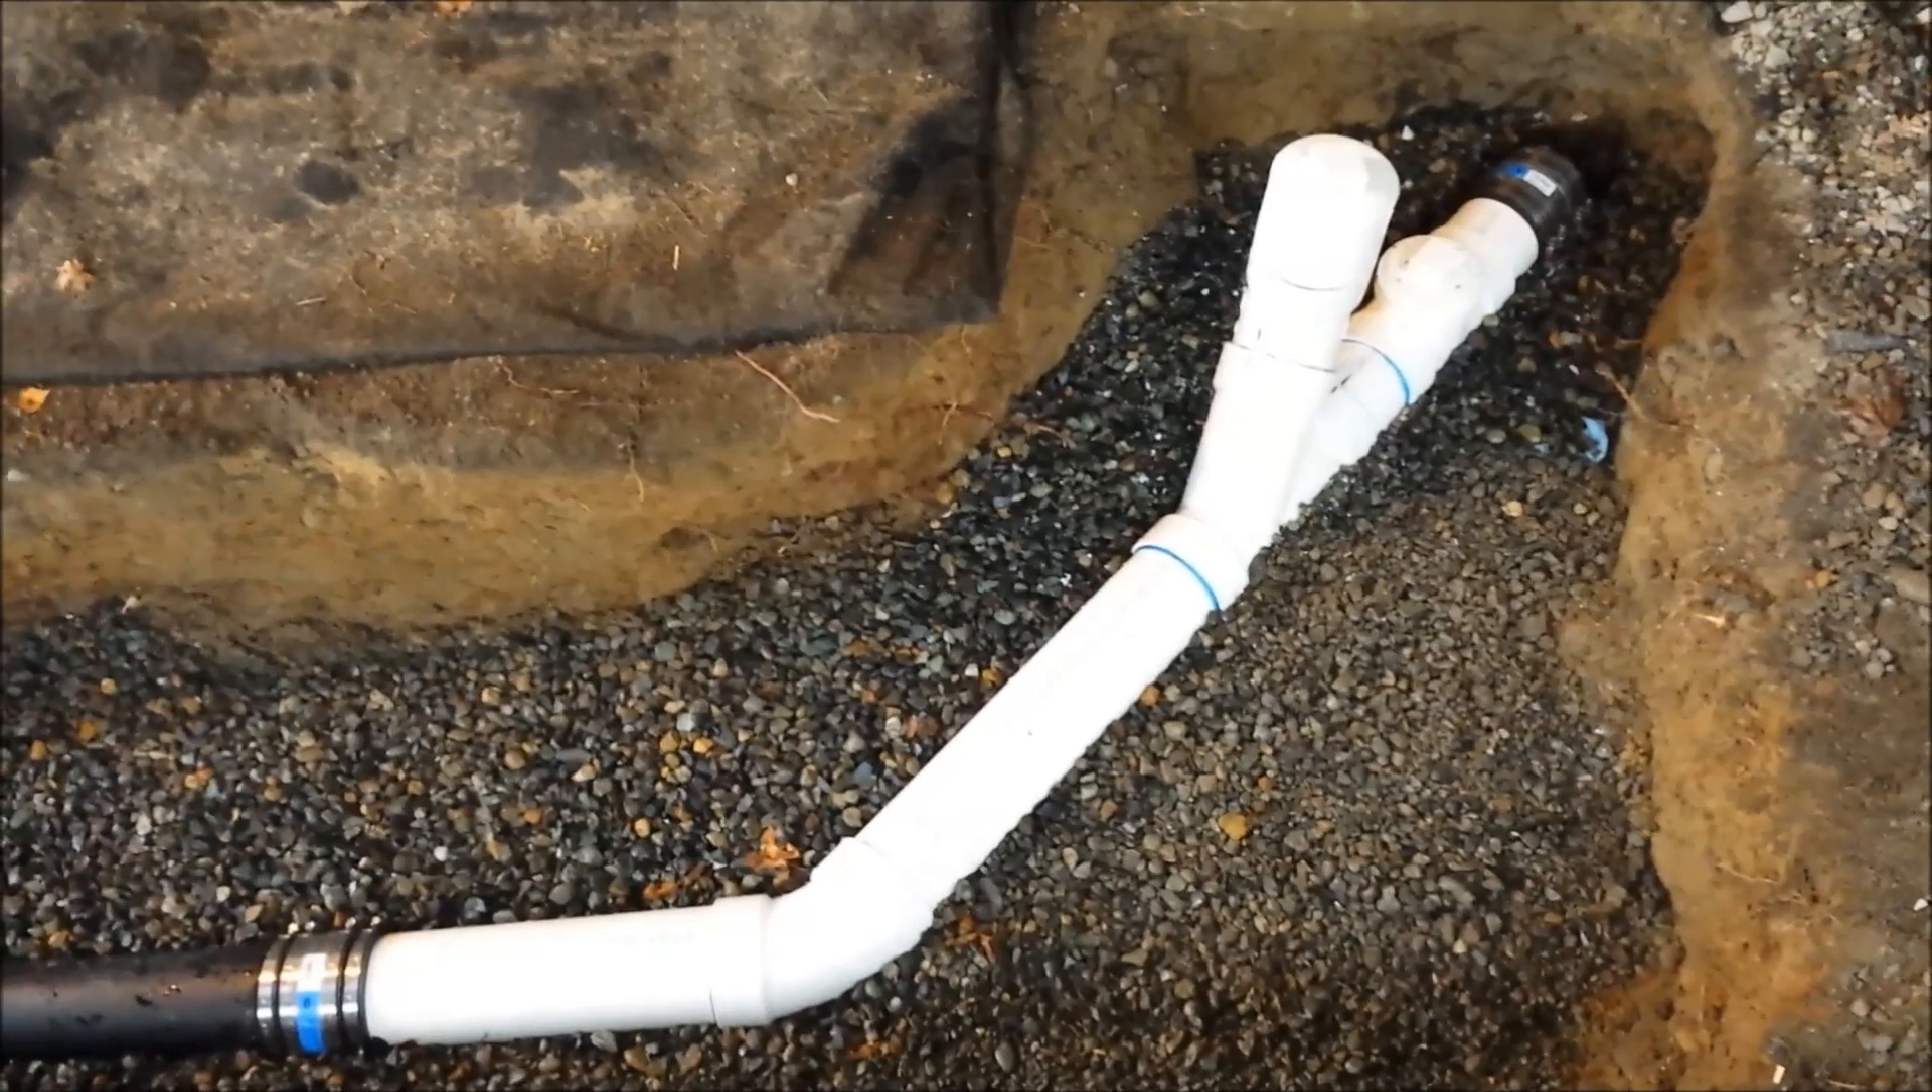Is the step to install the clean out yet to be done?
No.